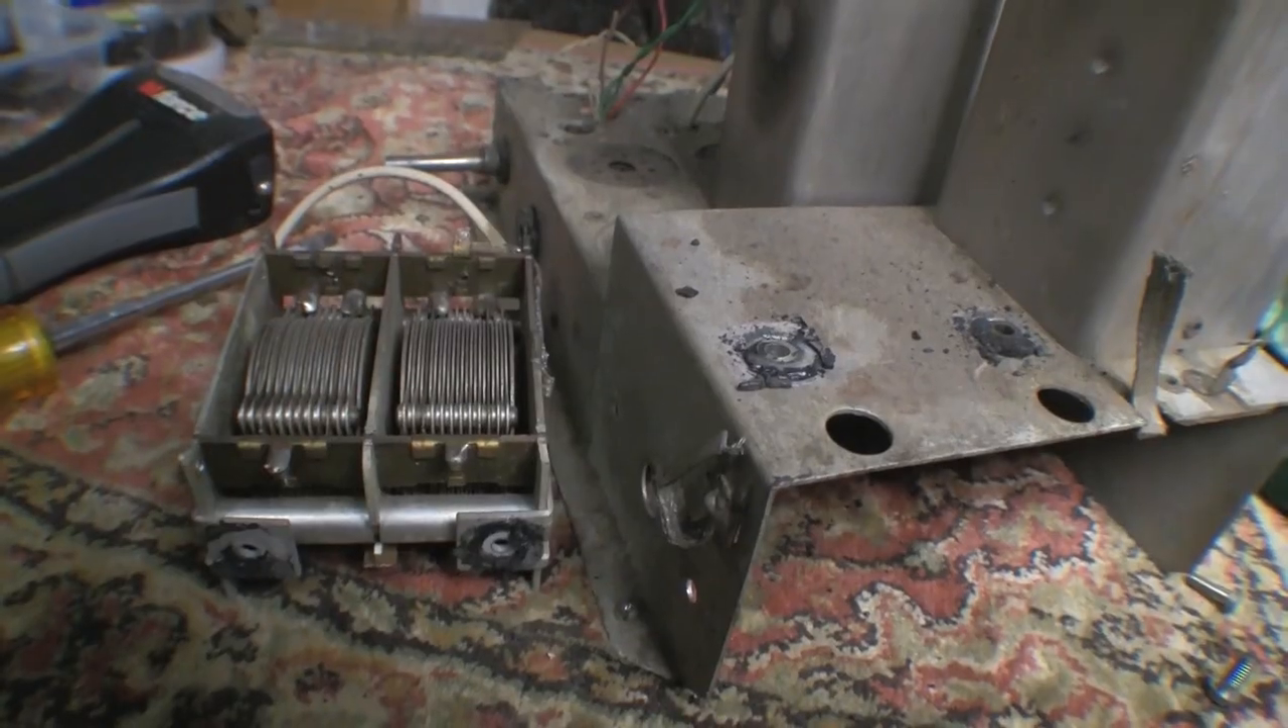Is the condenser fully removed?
Yes.